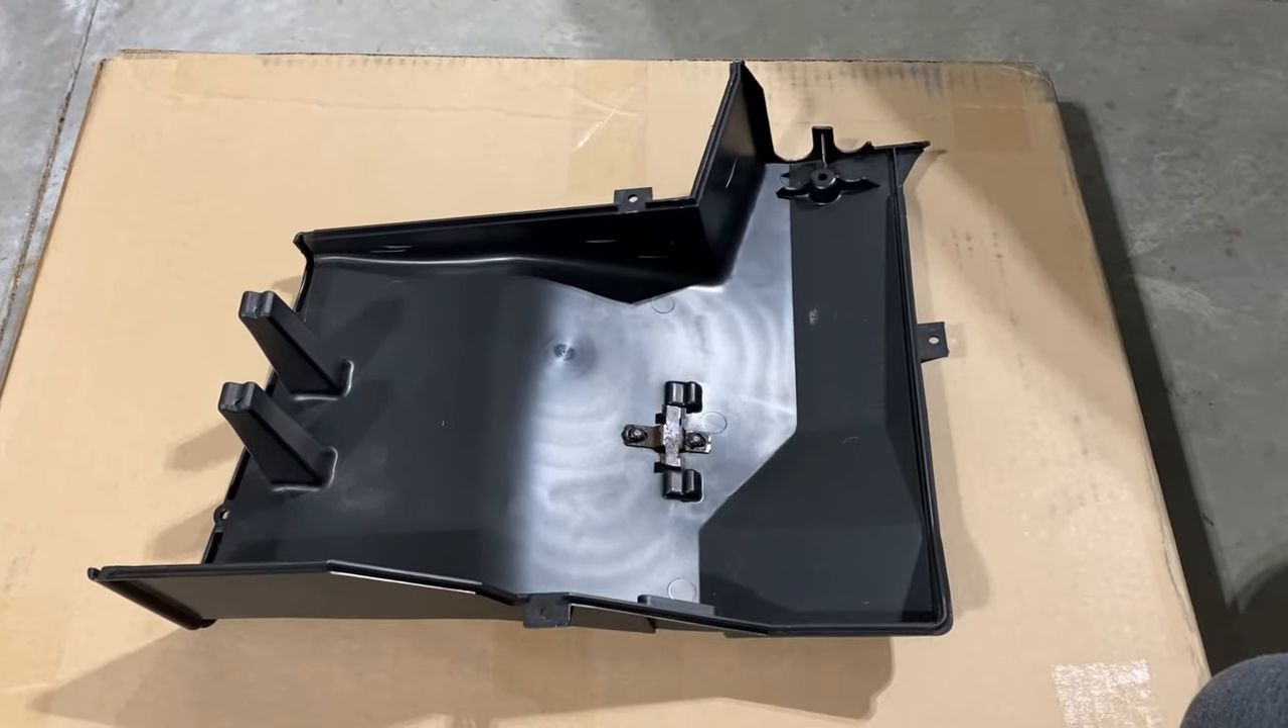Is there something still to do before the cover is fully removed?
No.